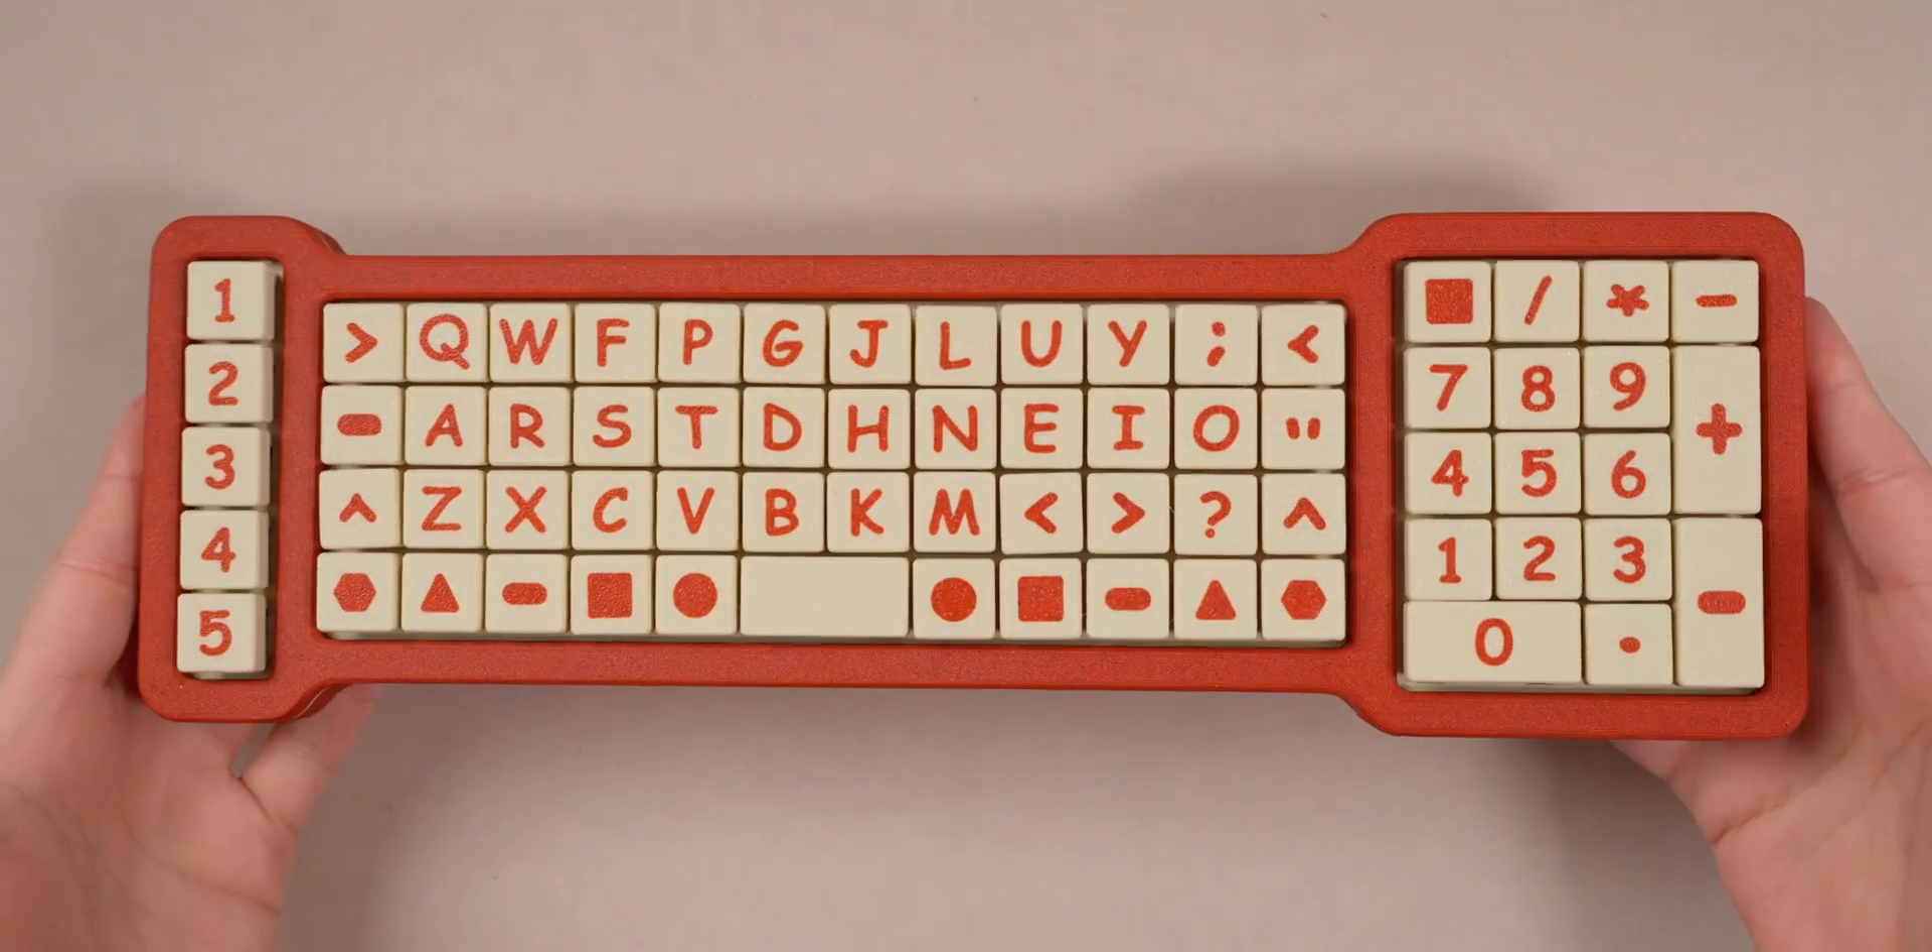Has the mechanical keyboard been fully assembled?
Yes.